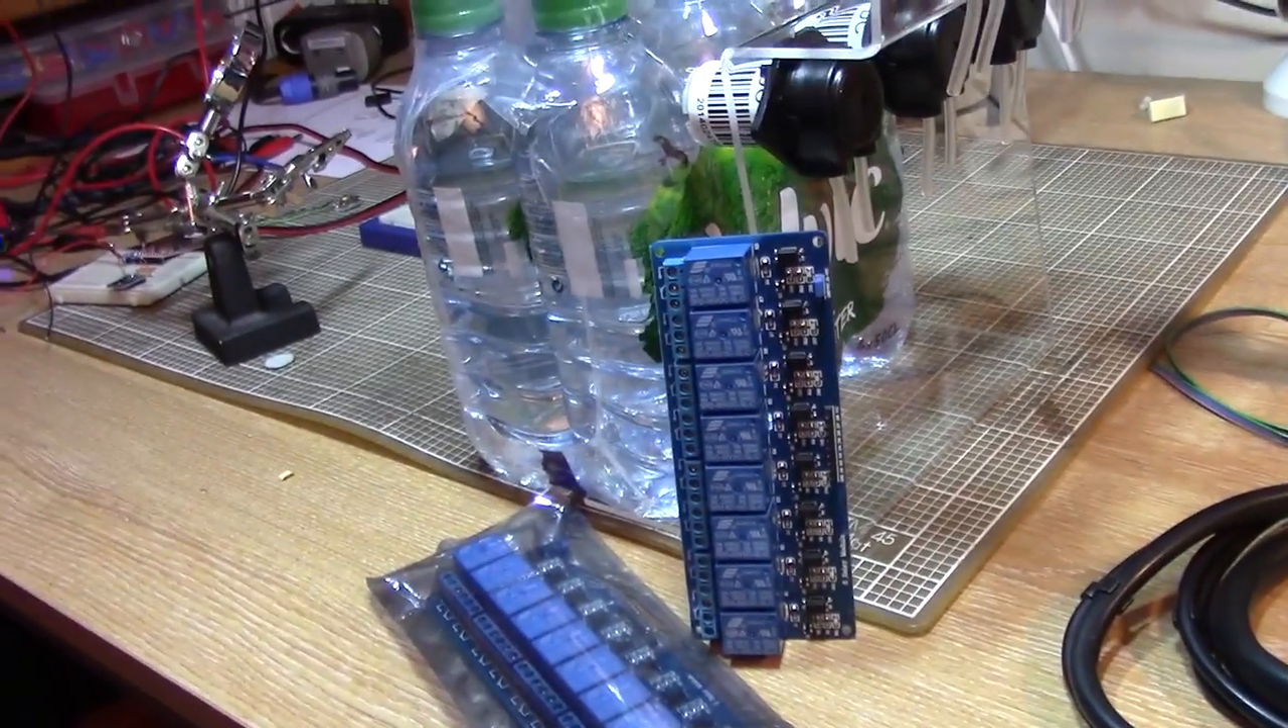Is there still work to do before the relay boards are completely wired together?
Yes.